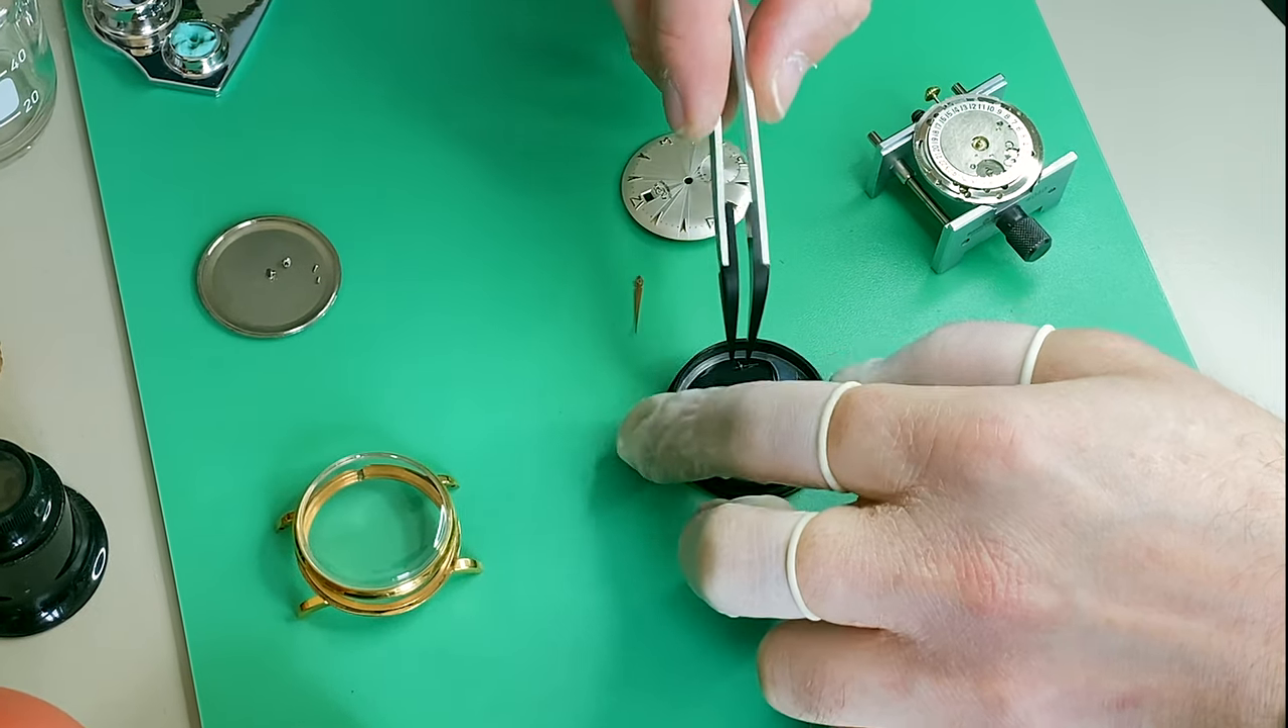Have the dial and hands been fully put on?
No.